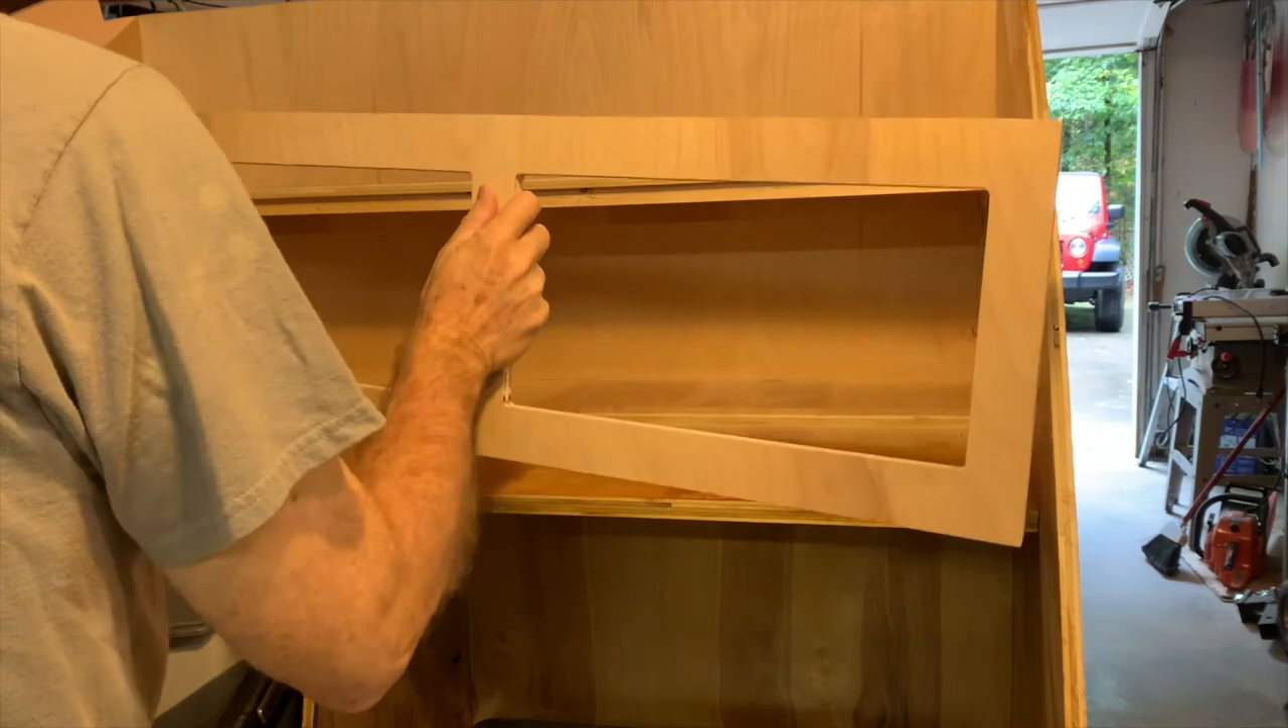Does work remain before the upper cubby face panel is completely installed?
Yes.